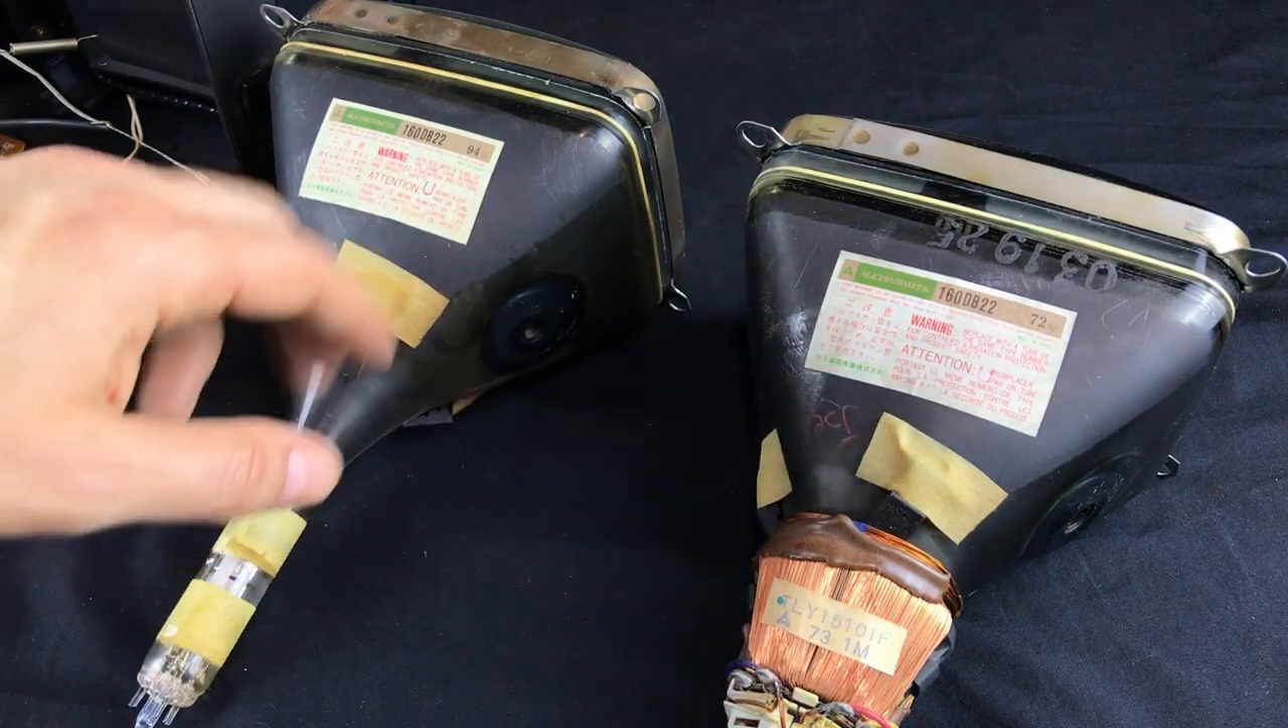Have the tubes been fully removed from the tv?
Yes.